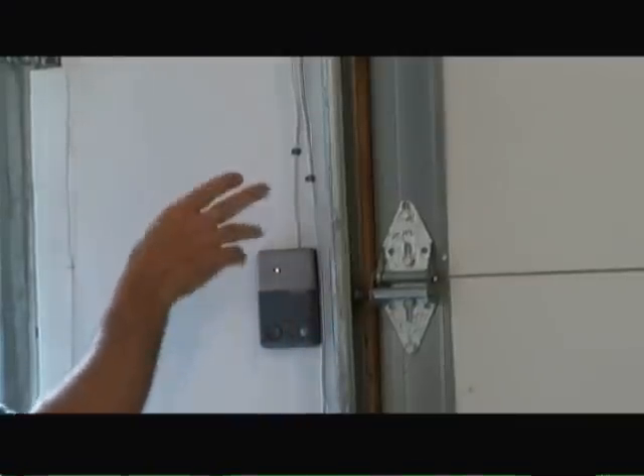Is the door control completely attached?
Yes.